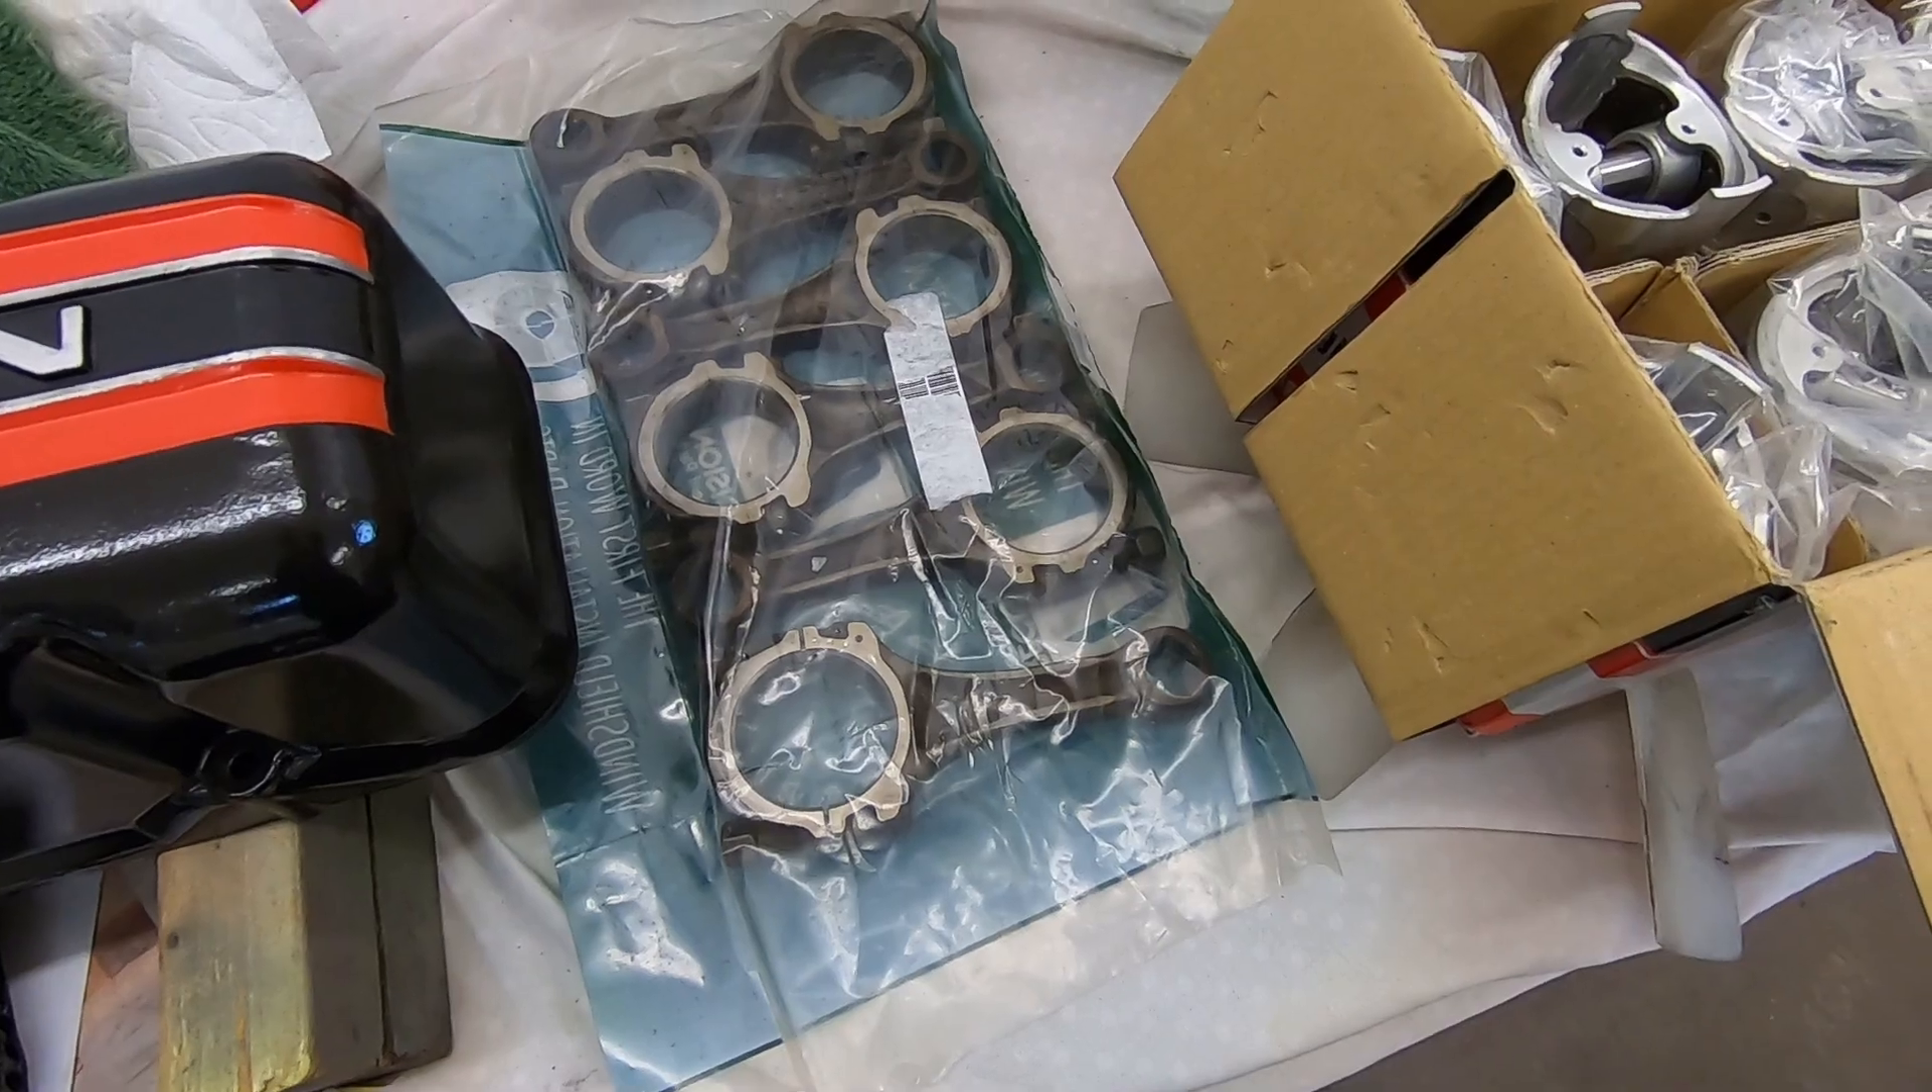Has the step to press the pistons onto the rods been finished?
No.